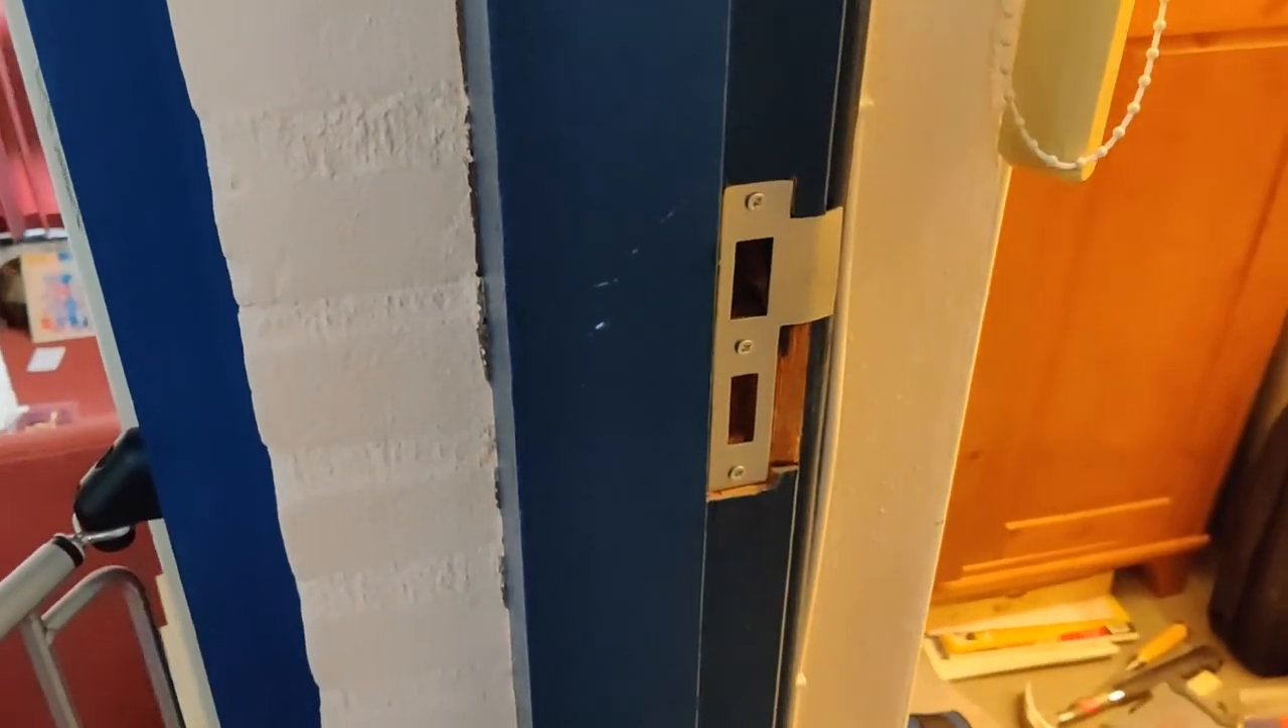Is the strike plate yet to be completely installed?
No.